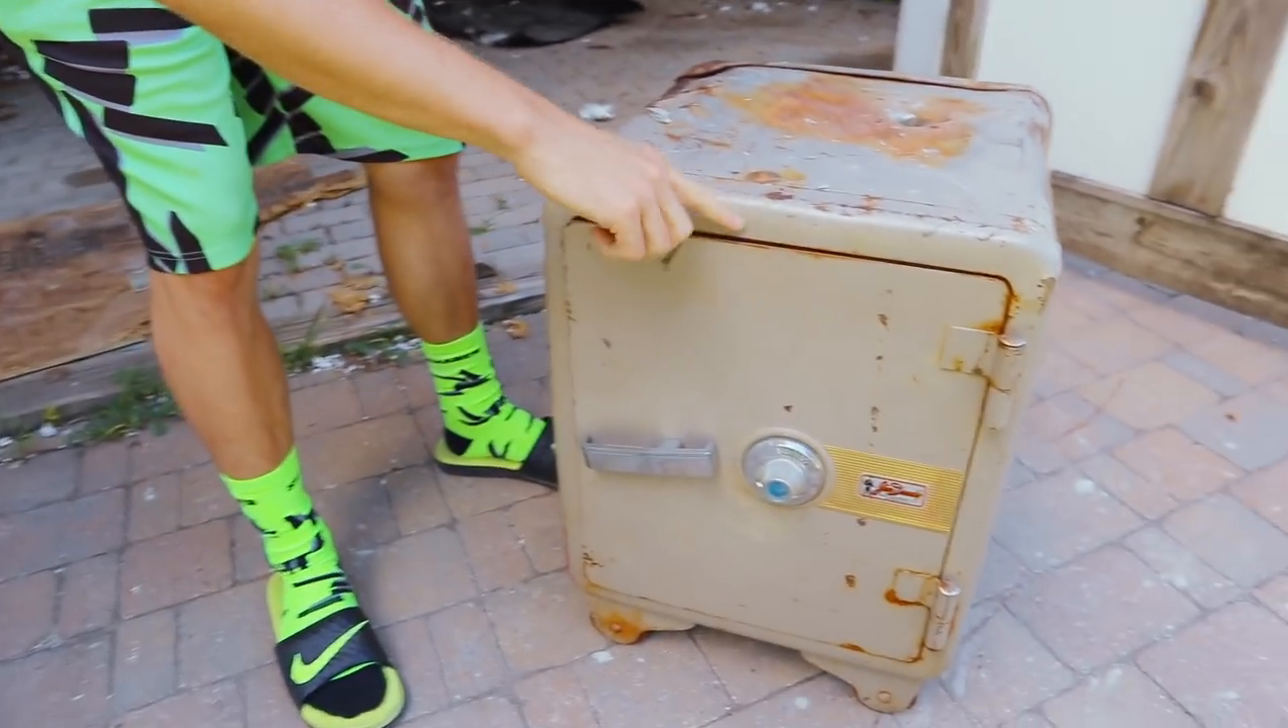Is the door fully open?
No.